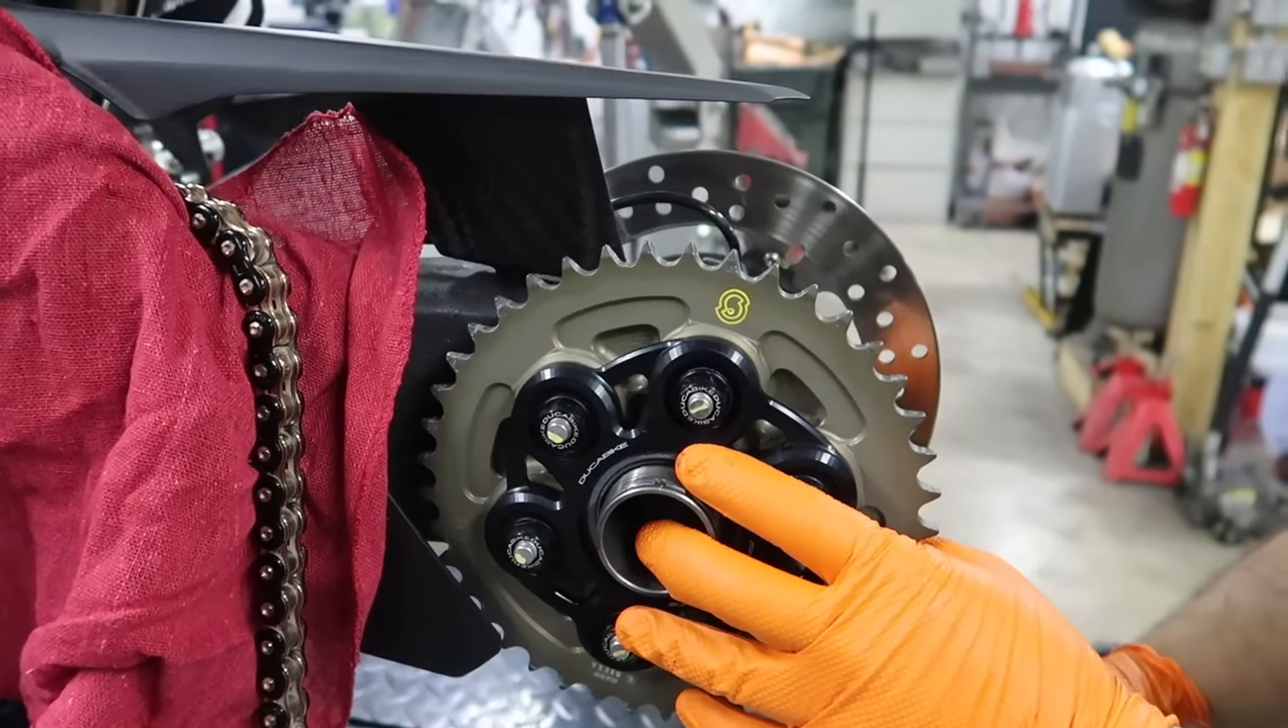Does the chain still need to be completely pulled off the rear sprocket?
No.